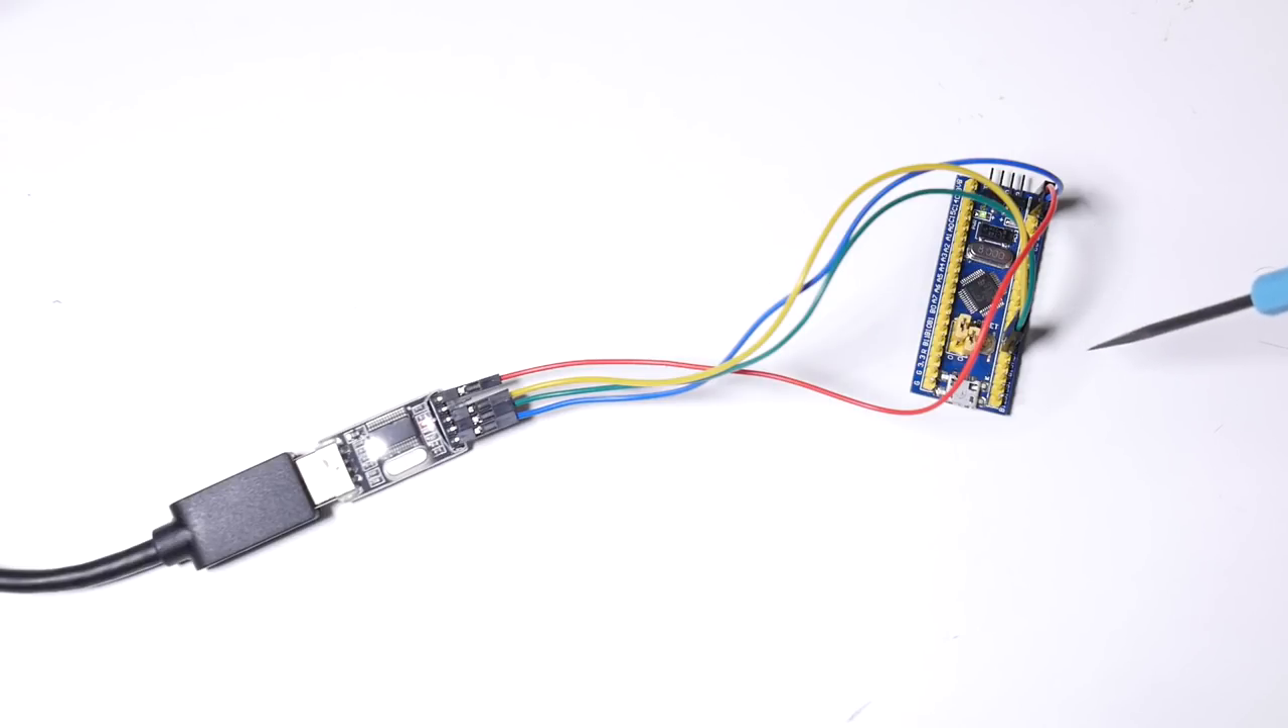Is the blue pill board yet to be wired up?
No.